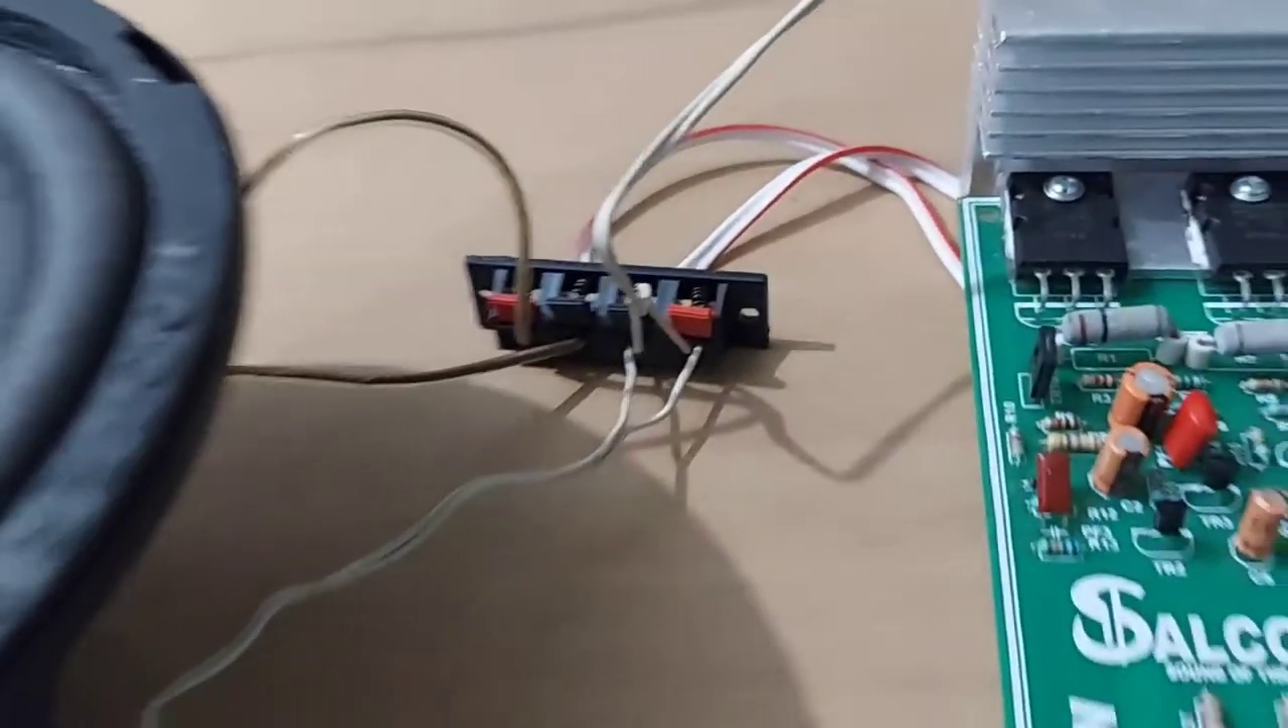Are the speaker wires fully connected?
Yes.